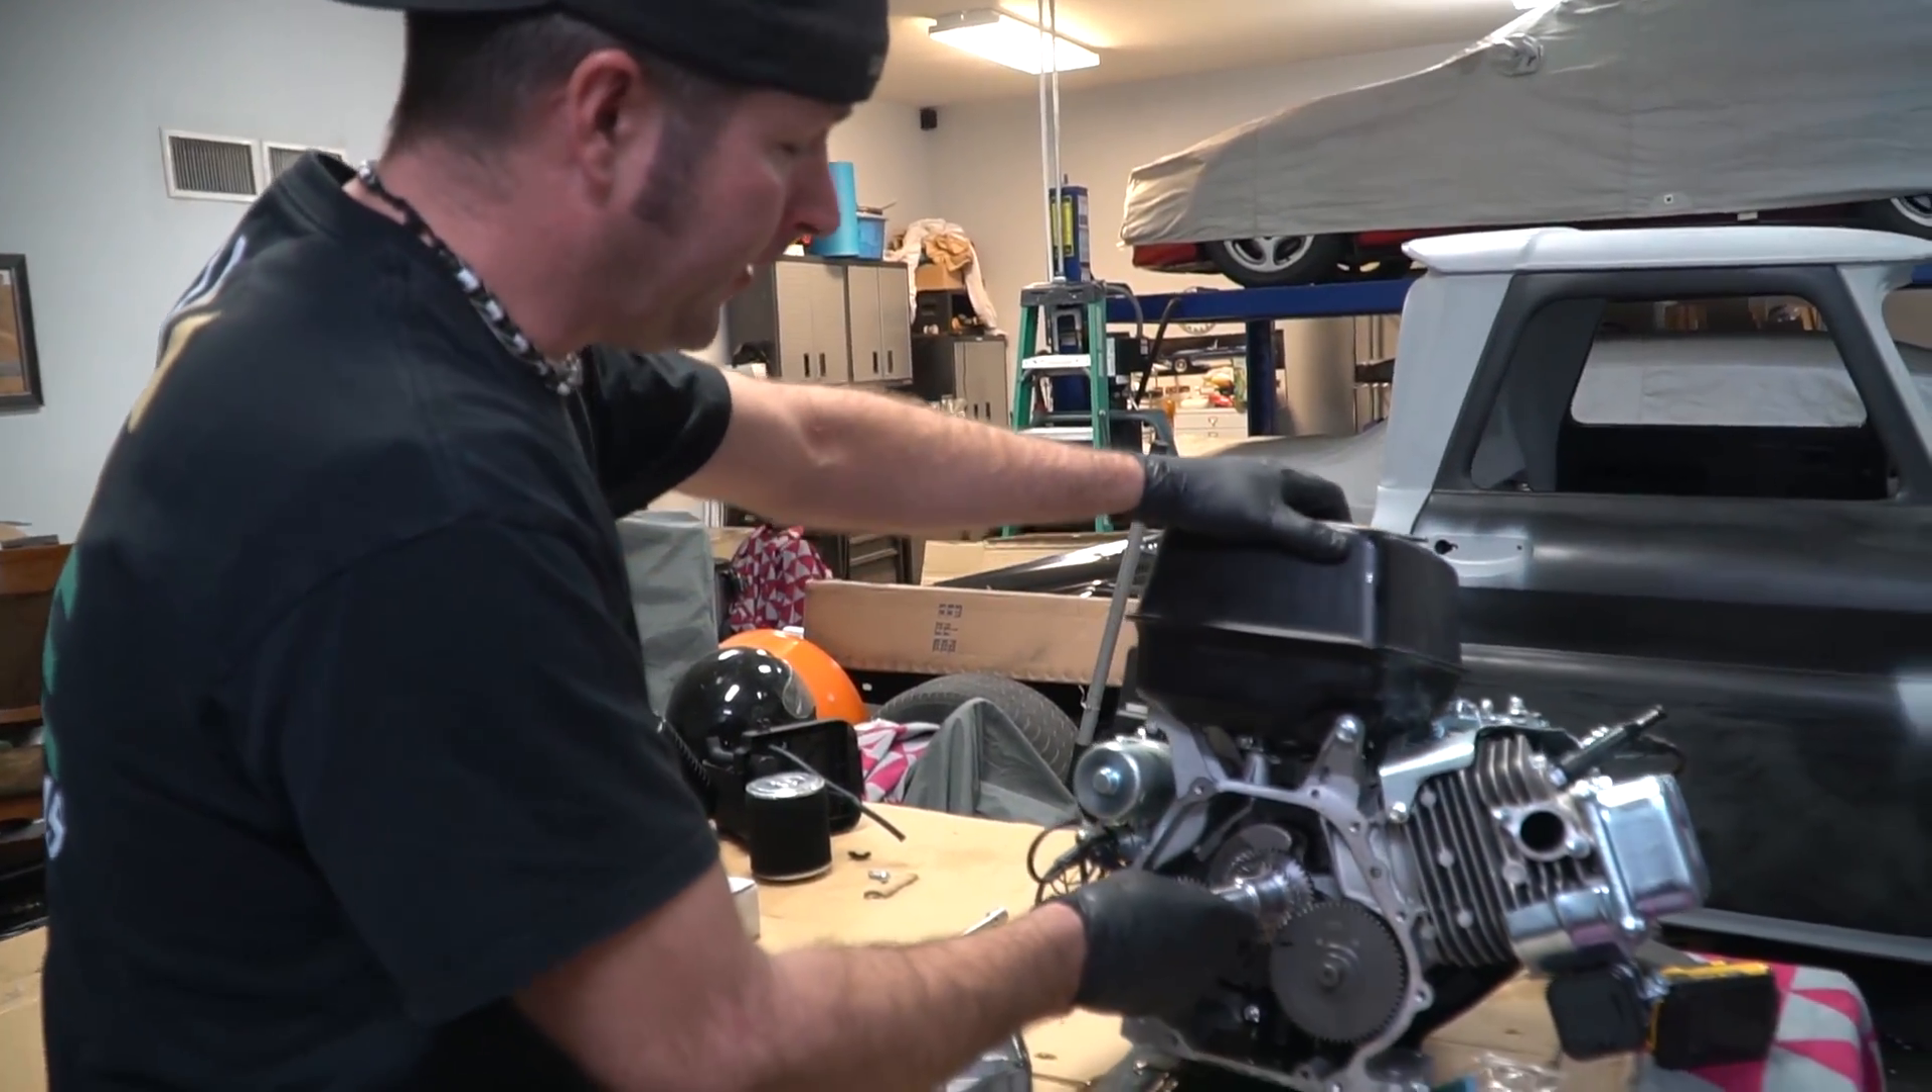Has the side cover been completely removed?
Yes.